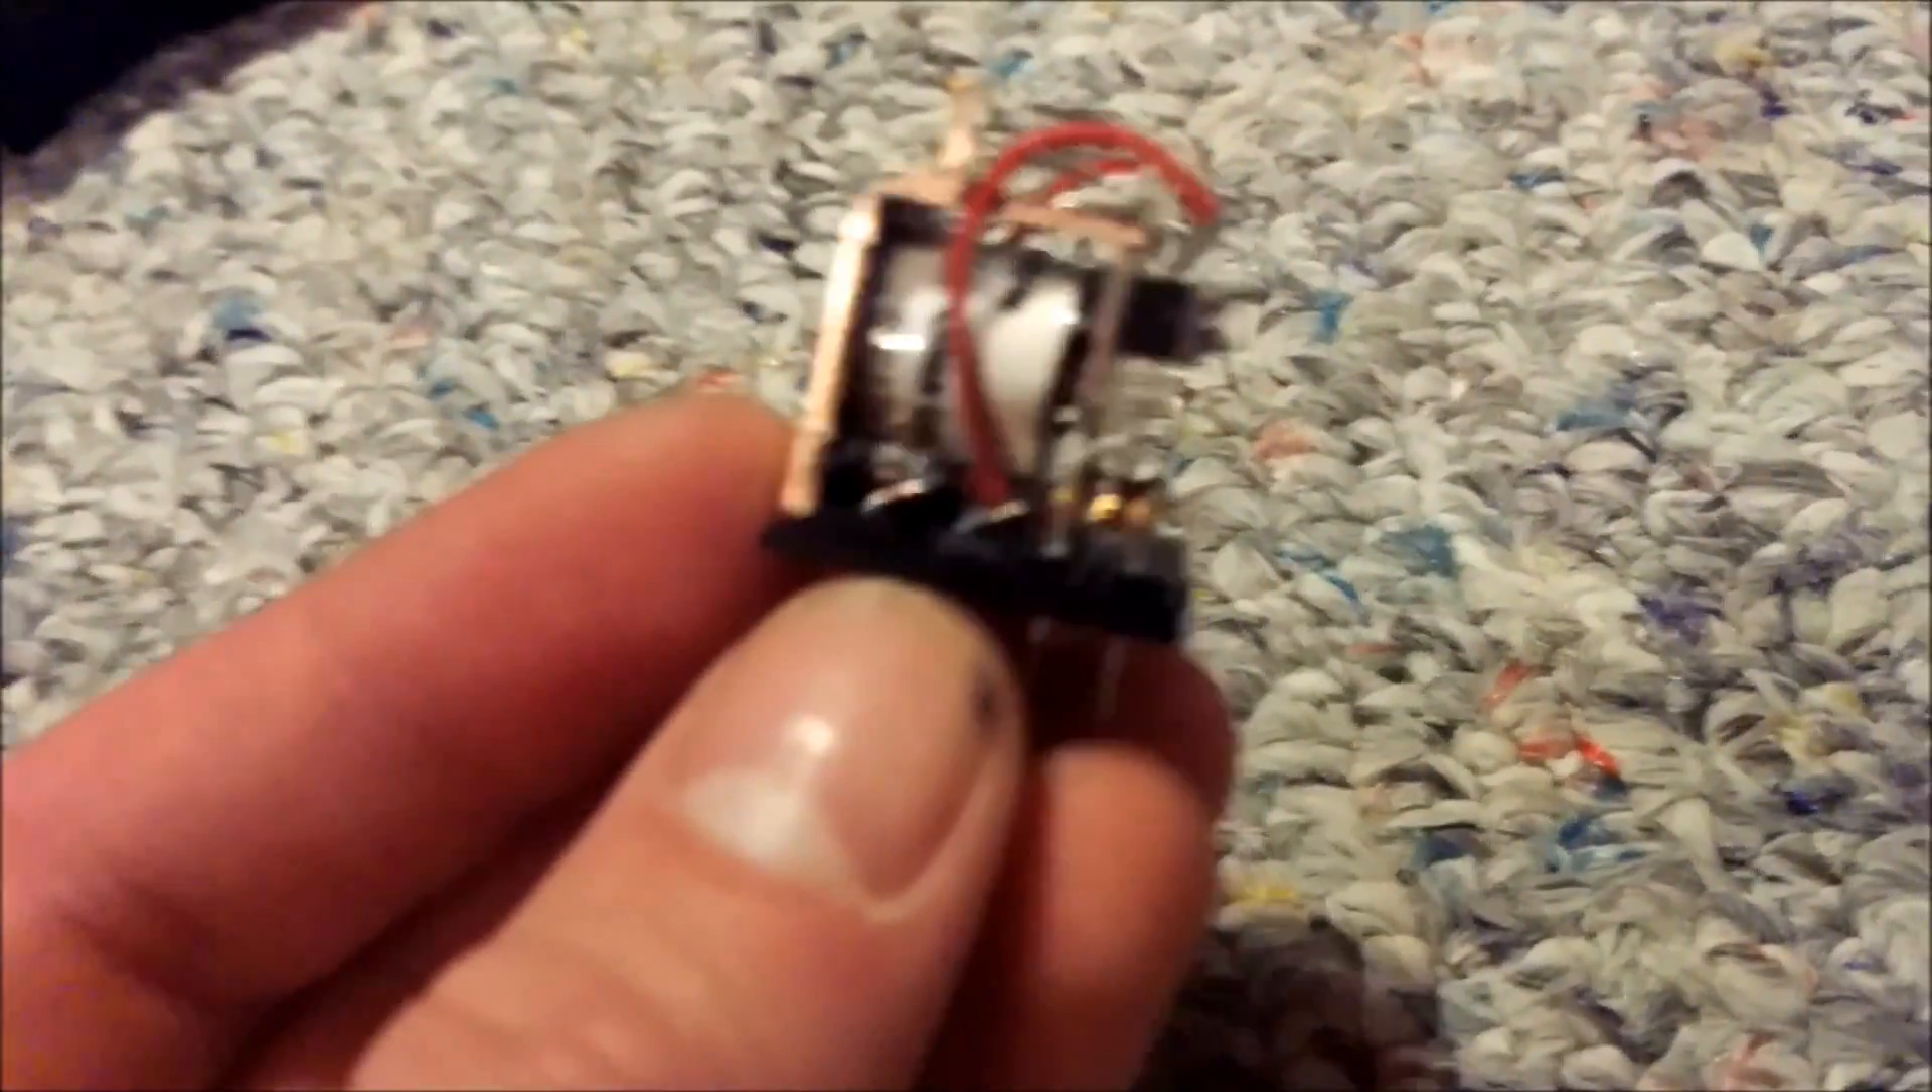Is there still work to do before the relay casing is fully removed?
No.